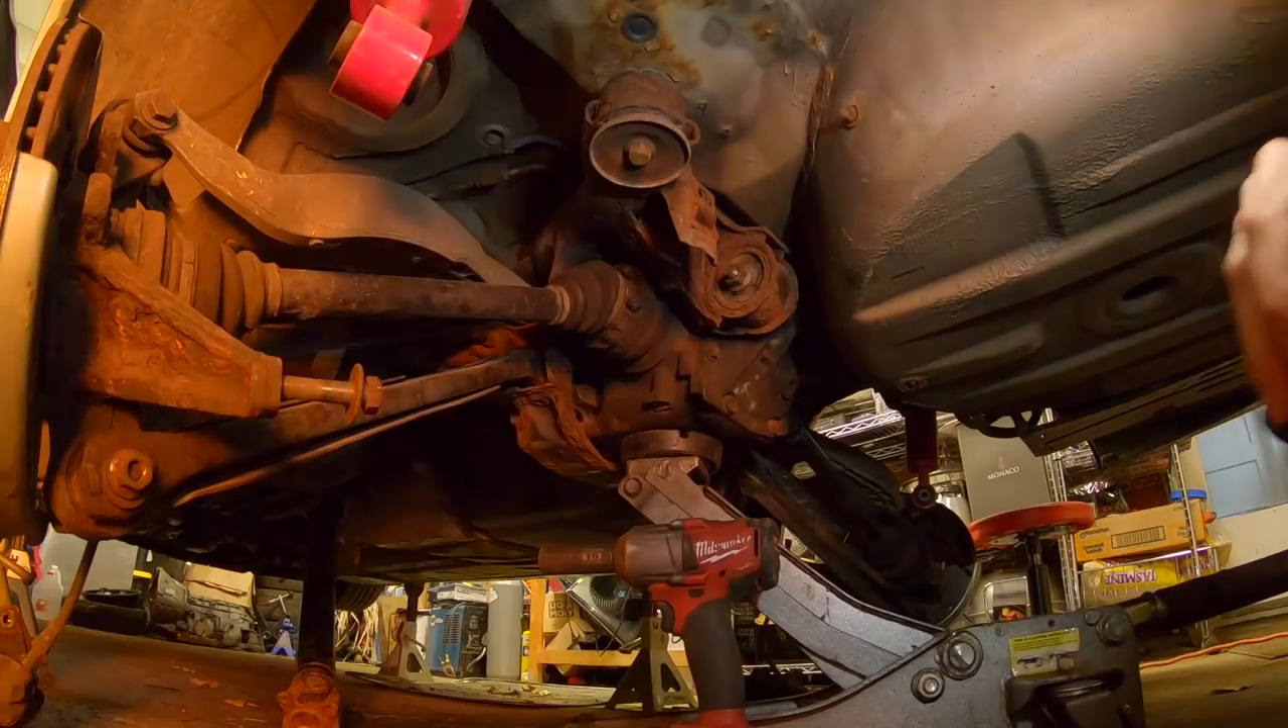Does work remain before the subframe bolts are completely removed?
Yes.